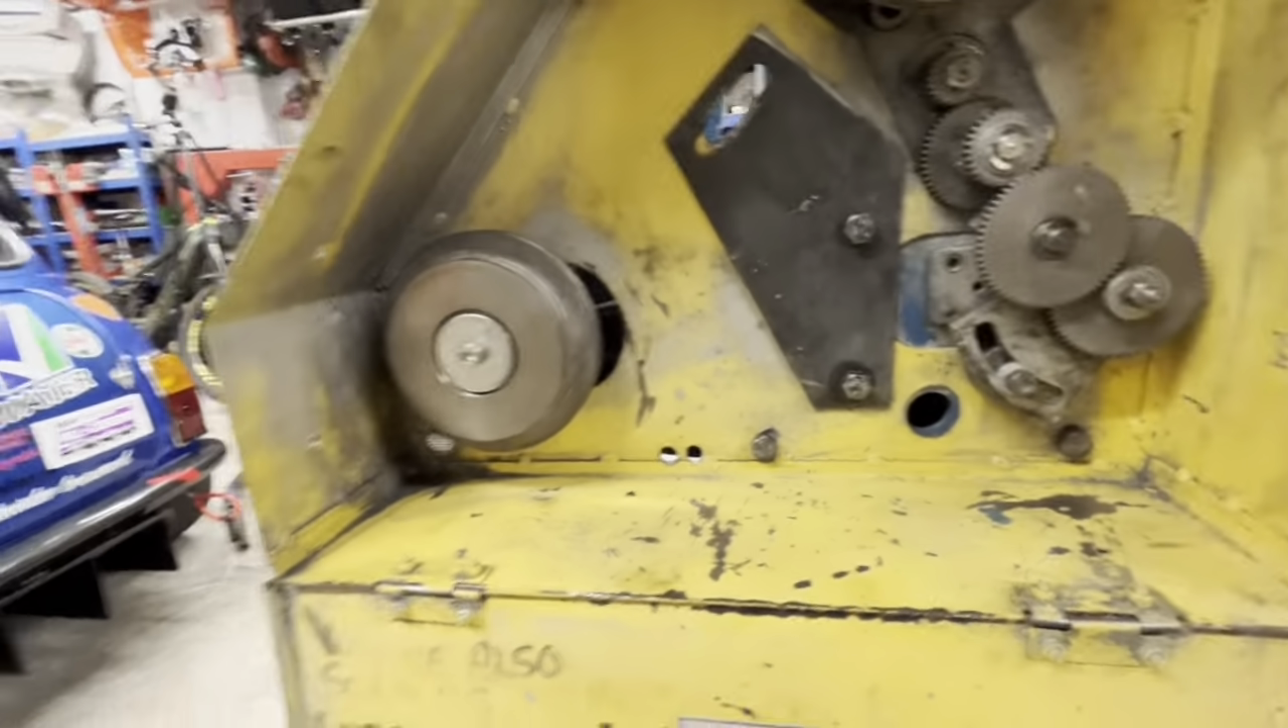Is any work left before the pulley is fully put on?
No.